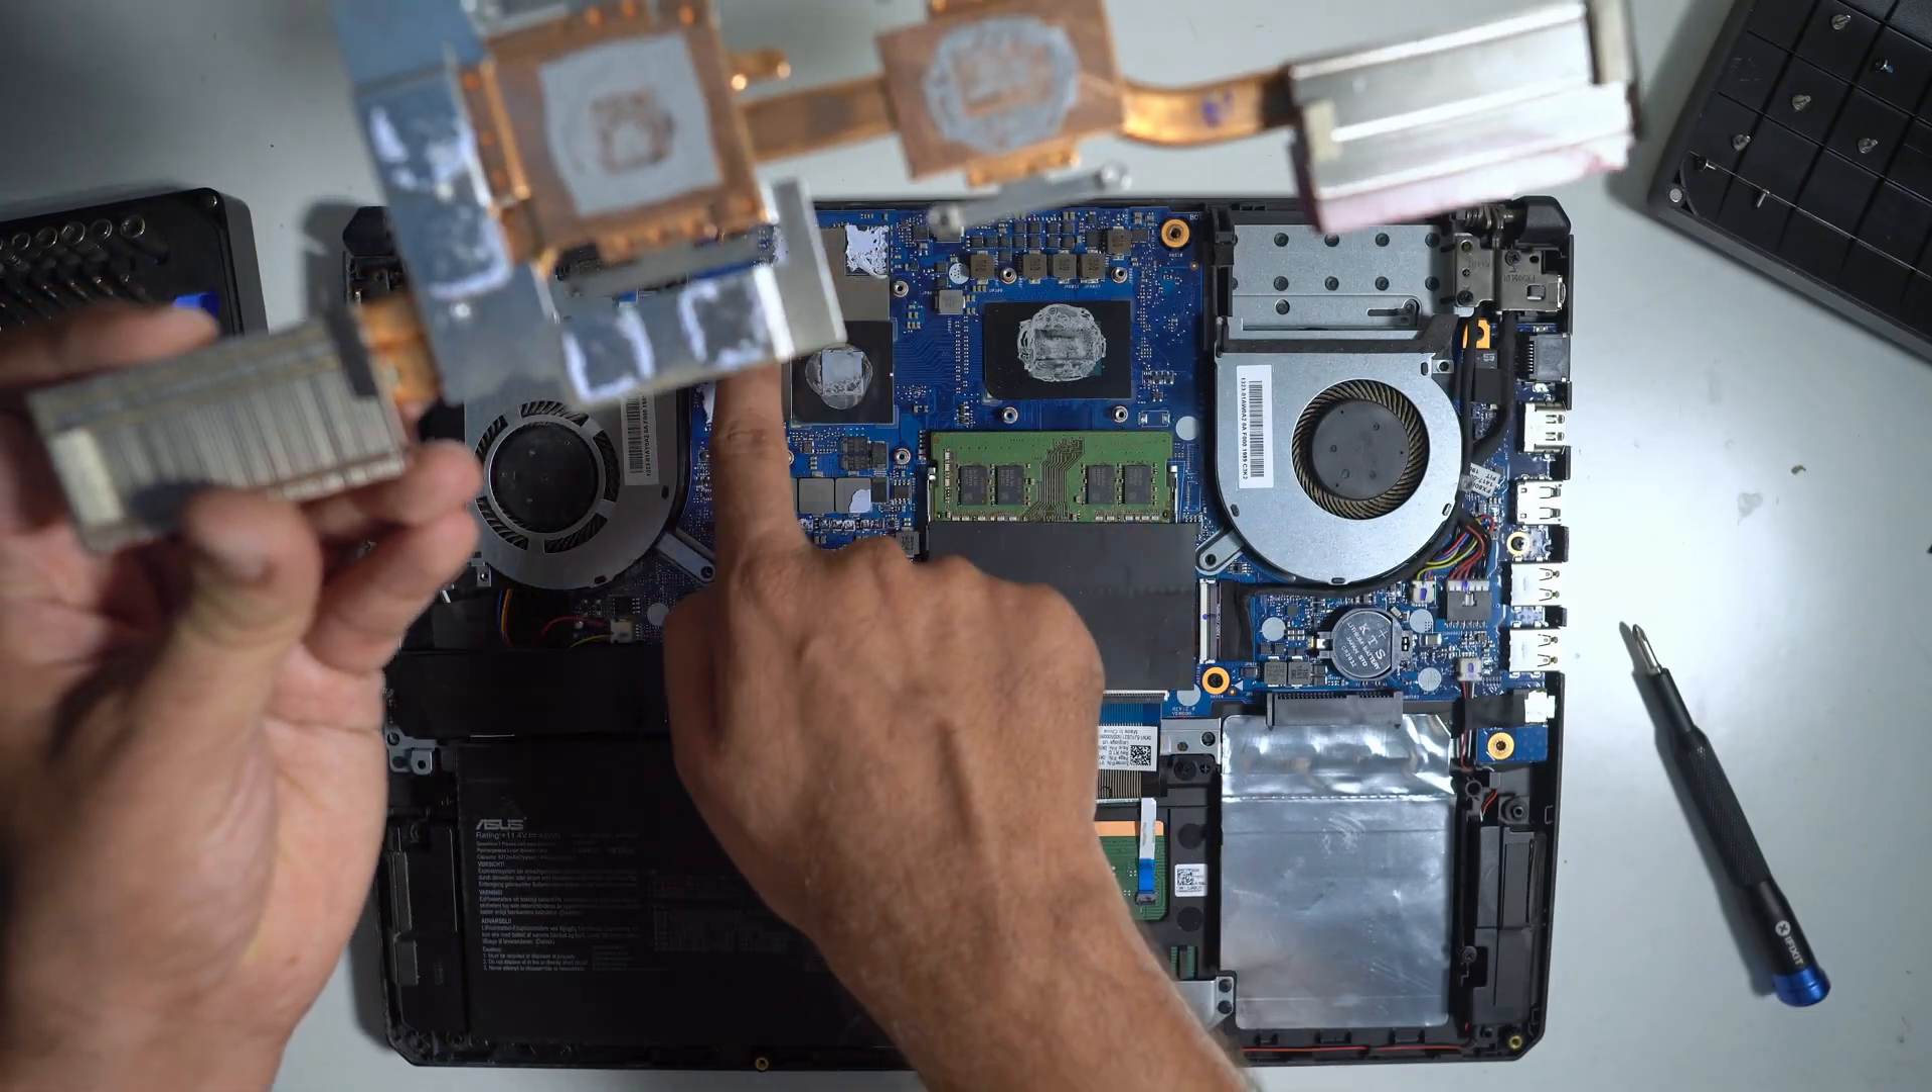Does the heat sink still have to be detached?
No.